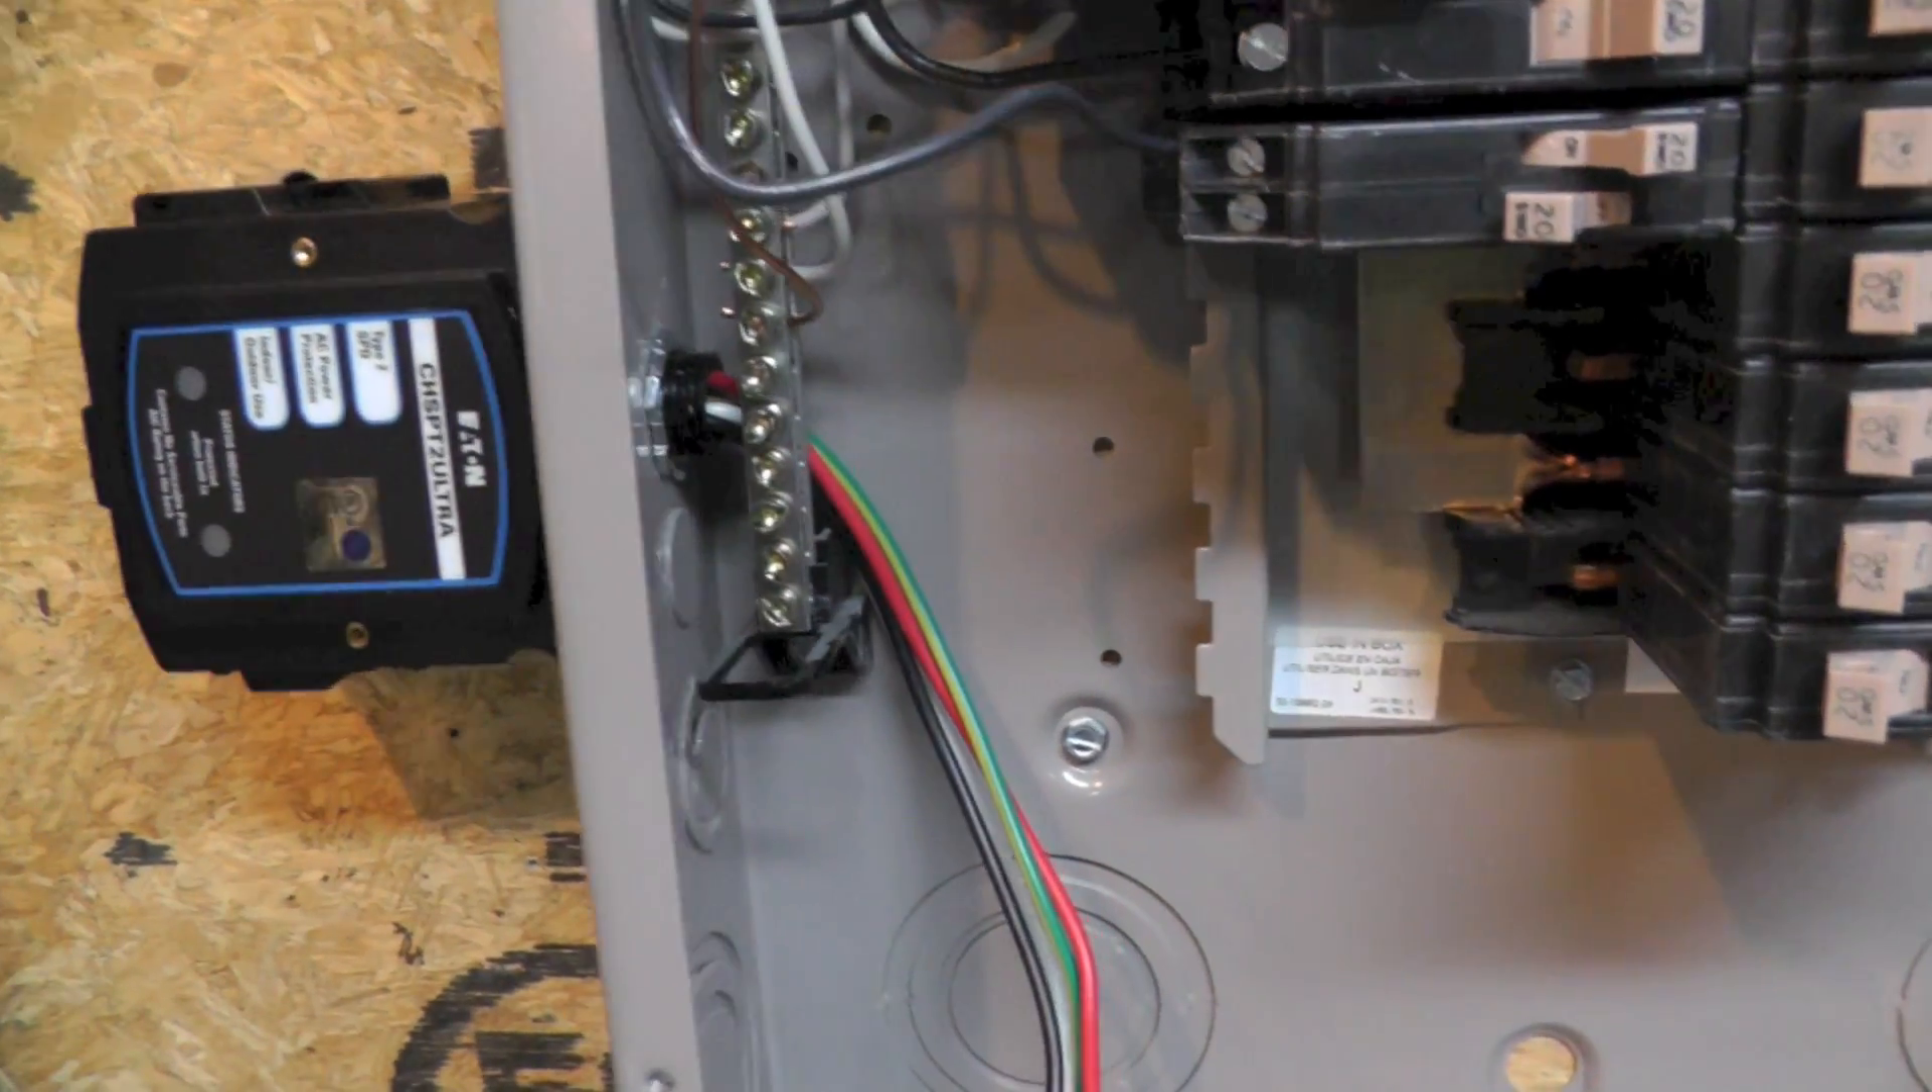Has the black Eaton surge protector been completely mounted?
Yes.